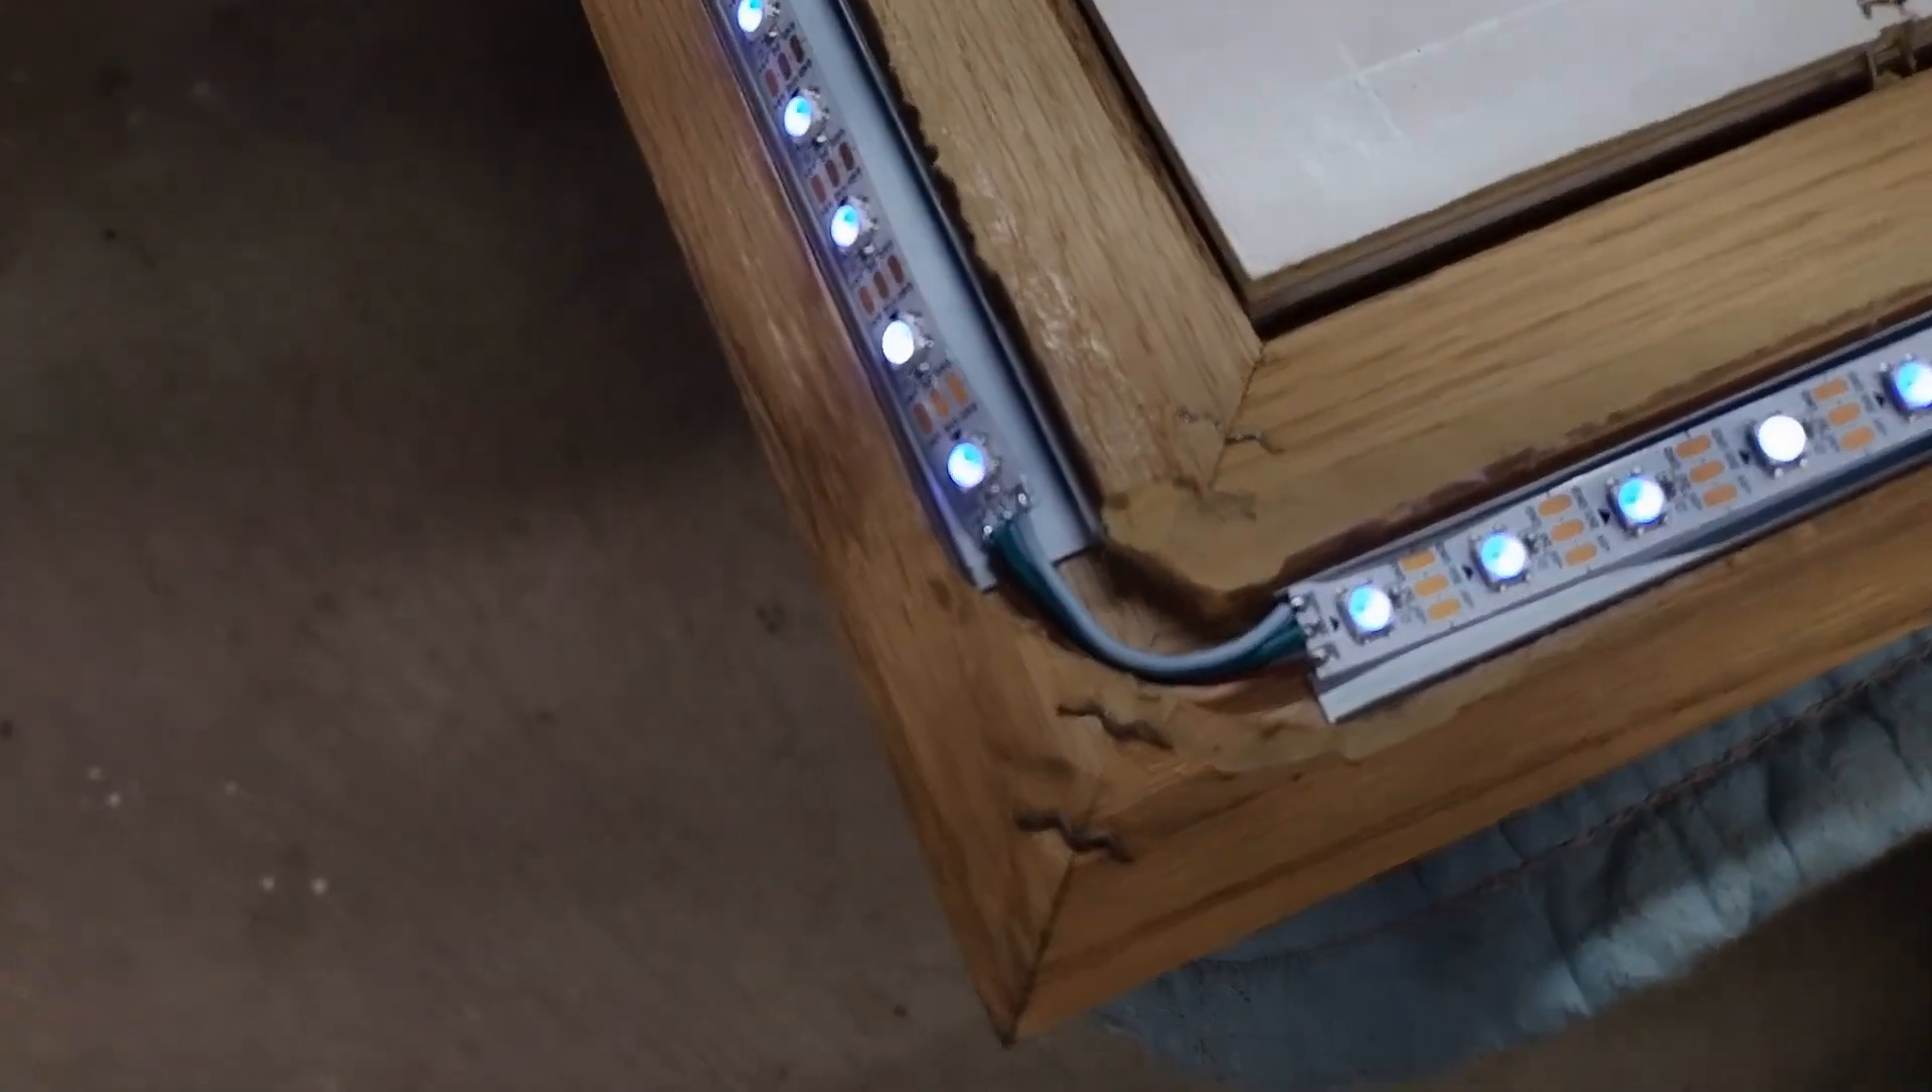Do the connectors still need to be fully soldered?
No.